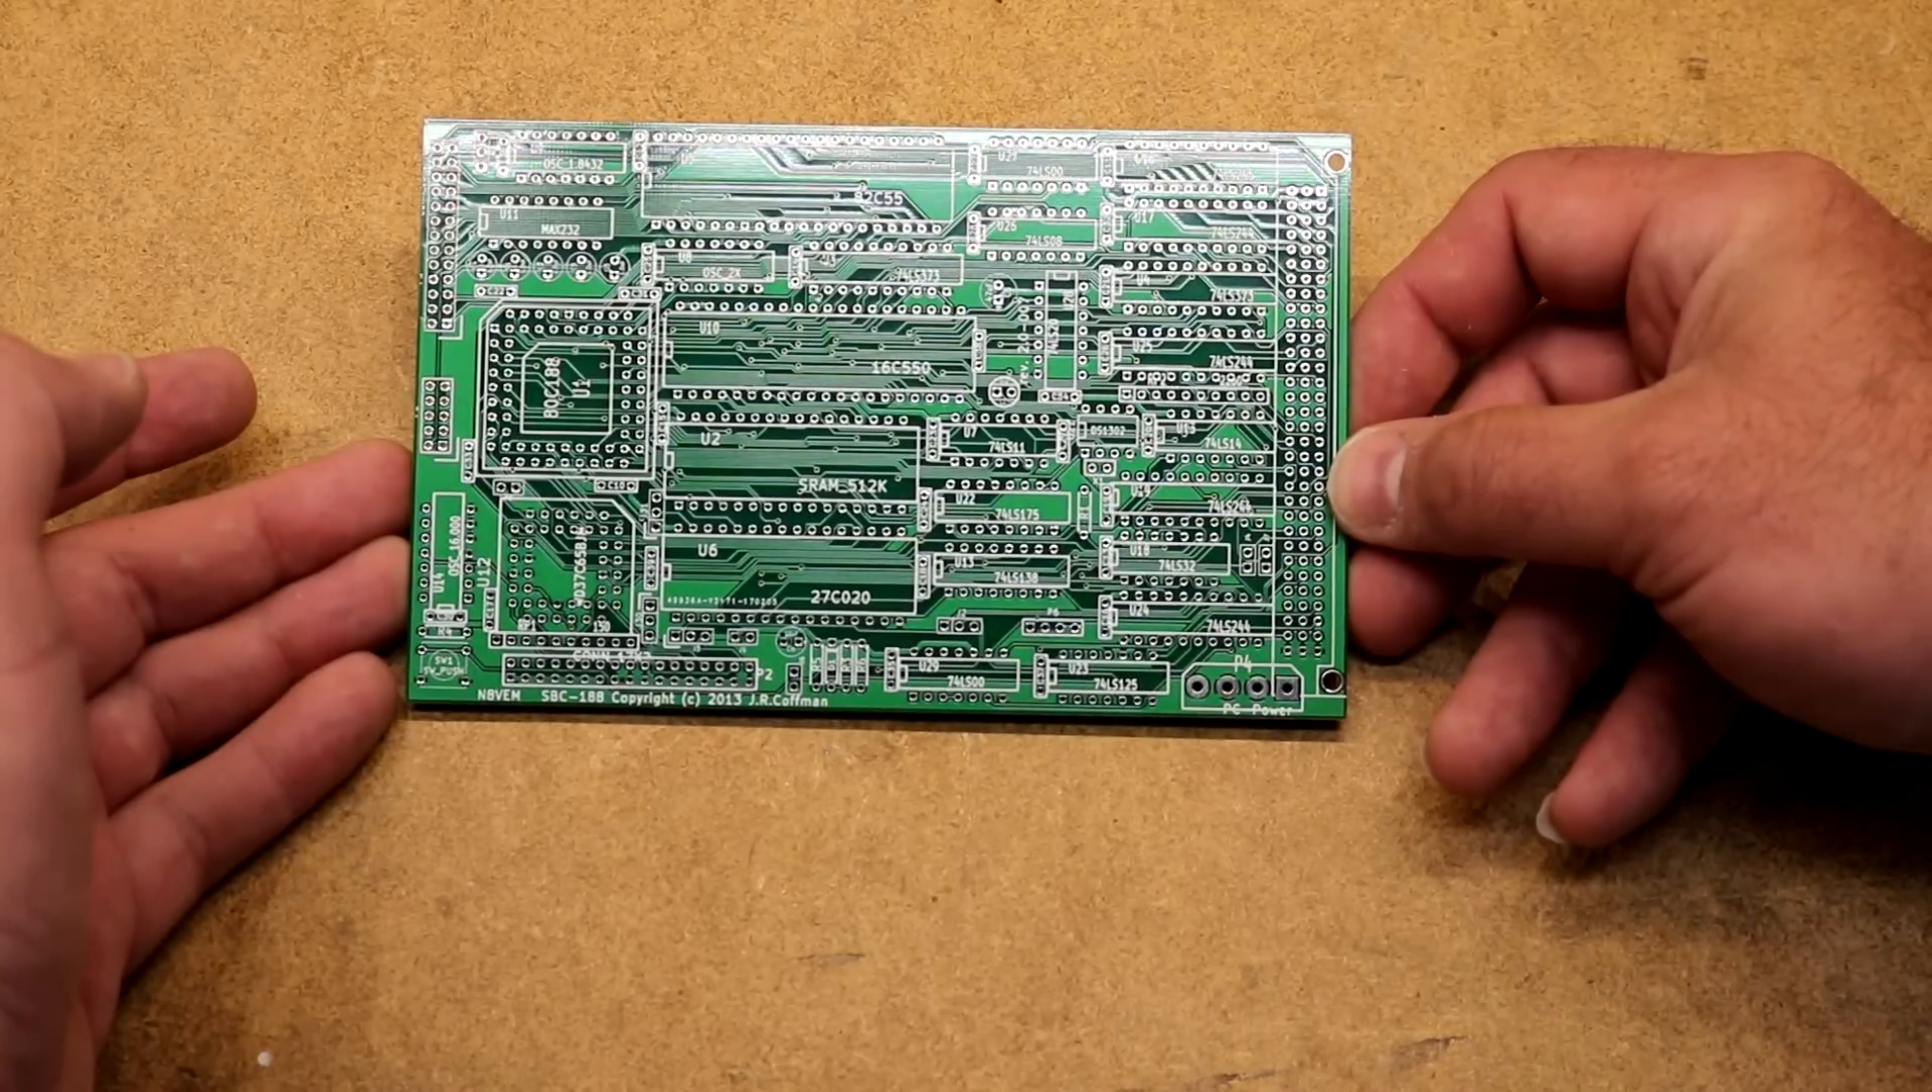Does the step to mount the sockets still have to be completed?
Yes.